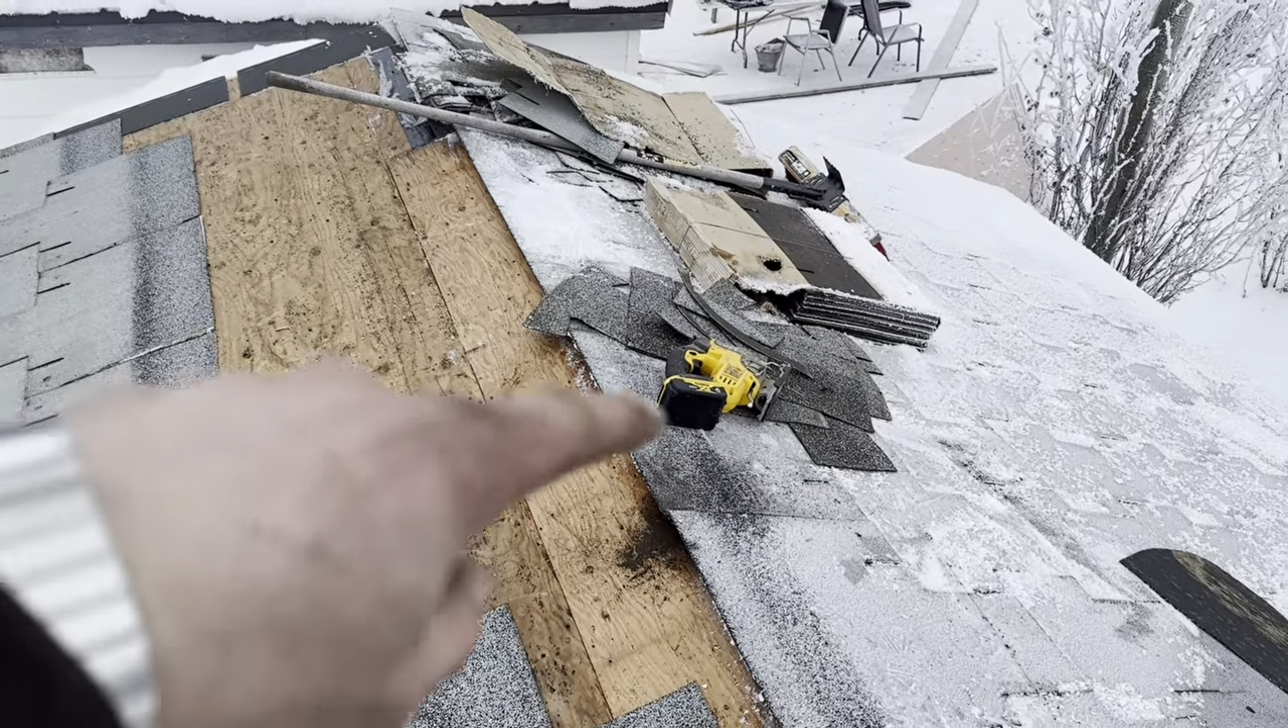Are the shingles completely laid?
No.